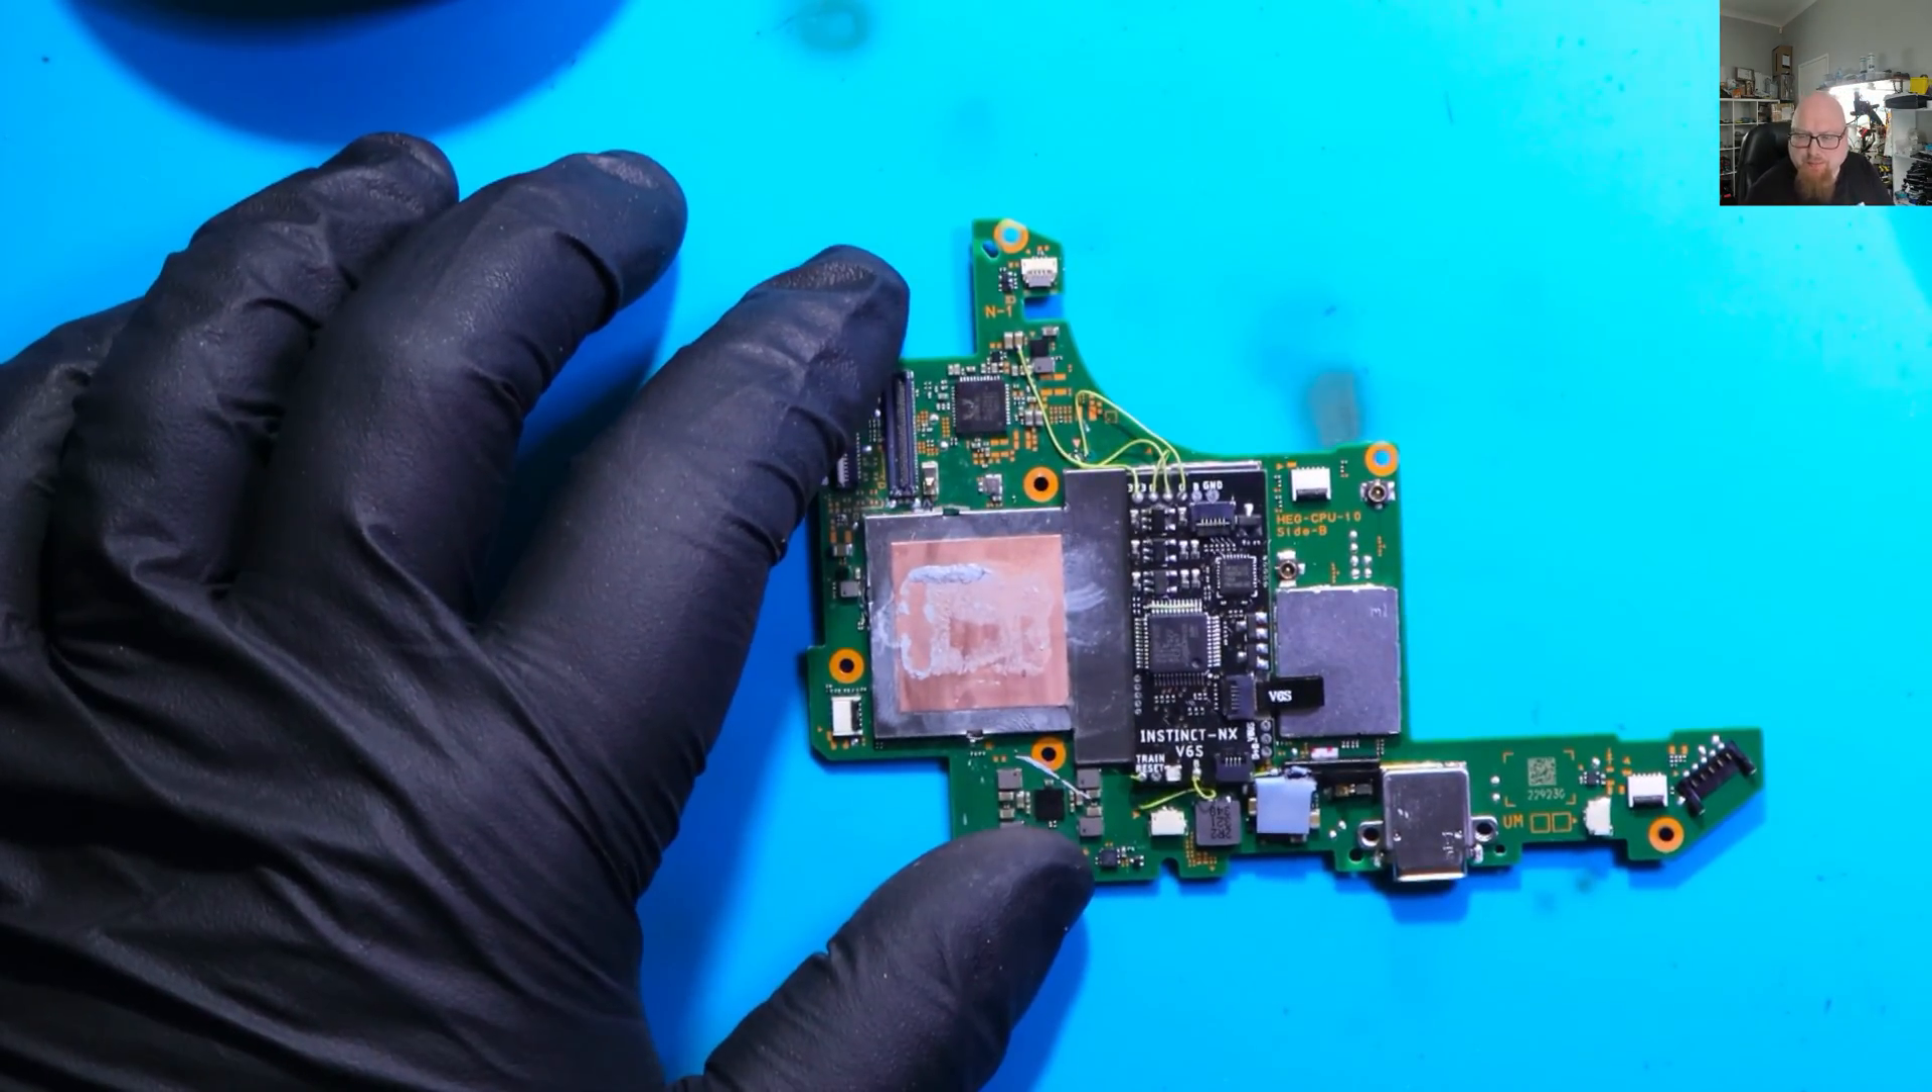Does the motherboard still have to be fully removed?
No.